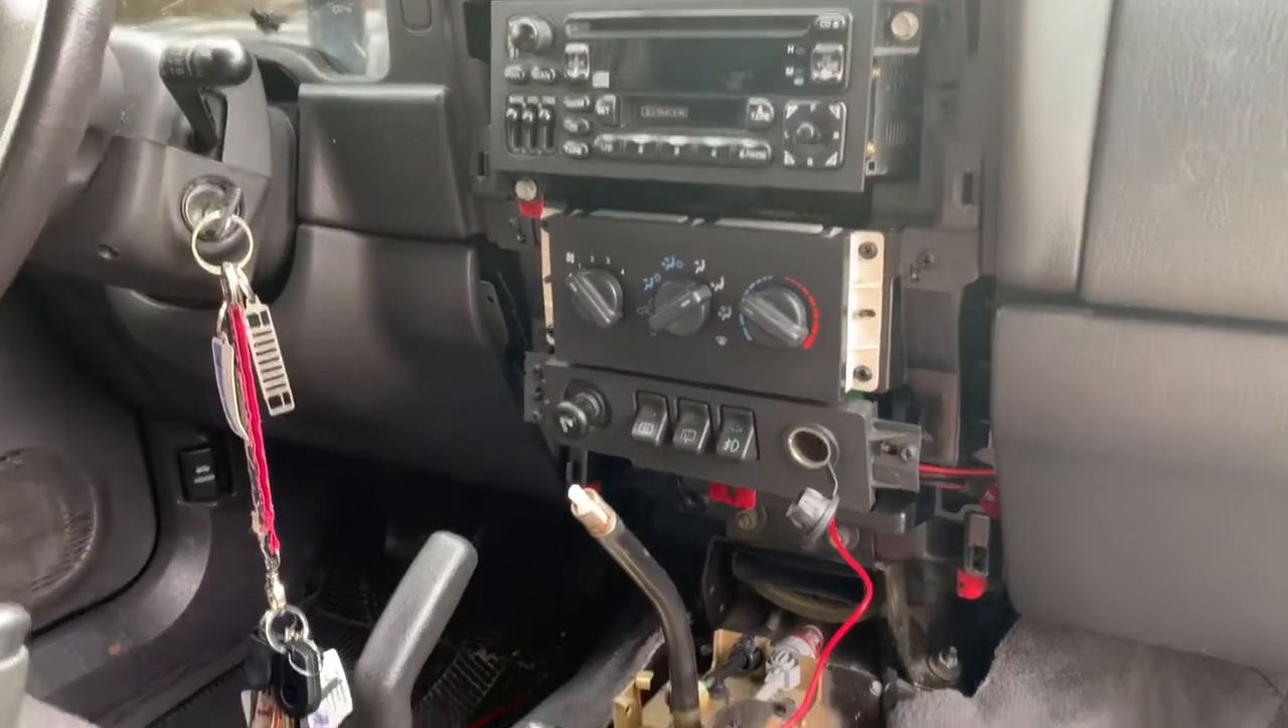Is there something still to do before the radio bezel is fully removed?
No.